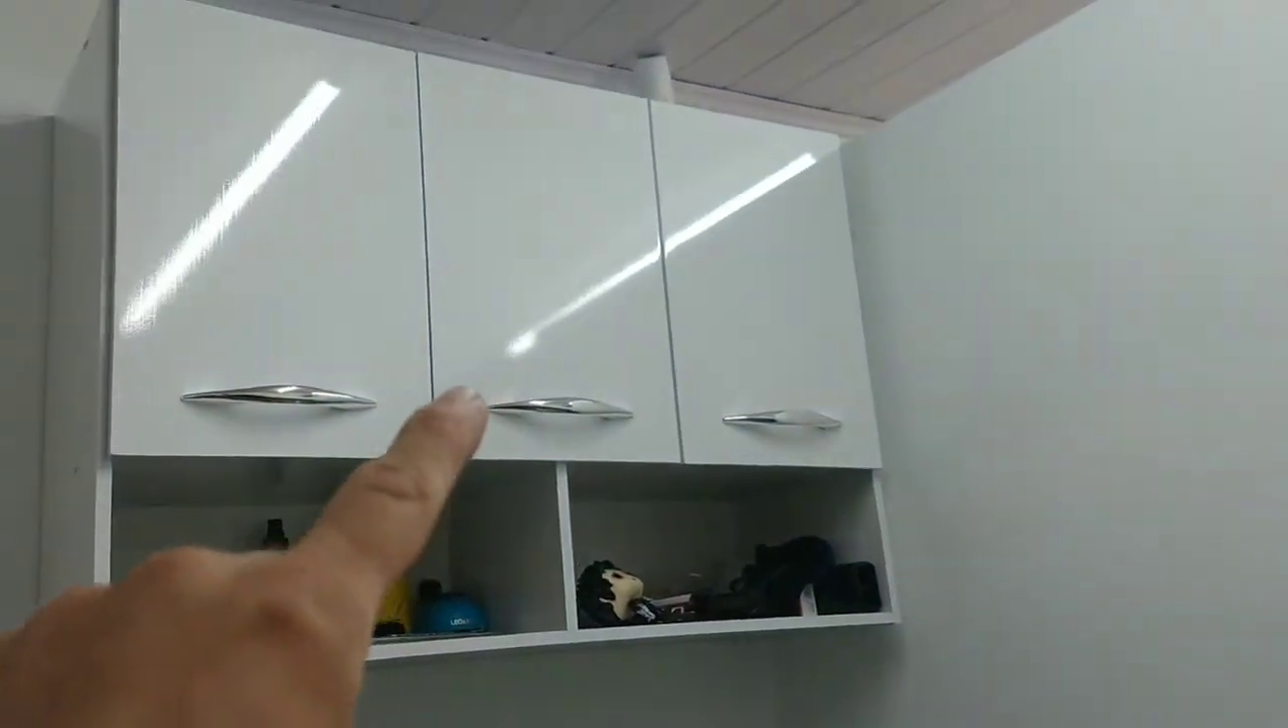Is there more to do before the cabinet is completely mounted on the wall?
No.